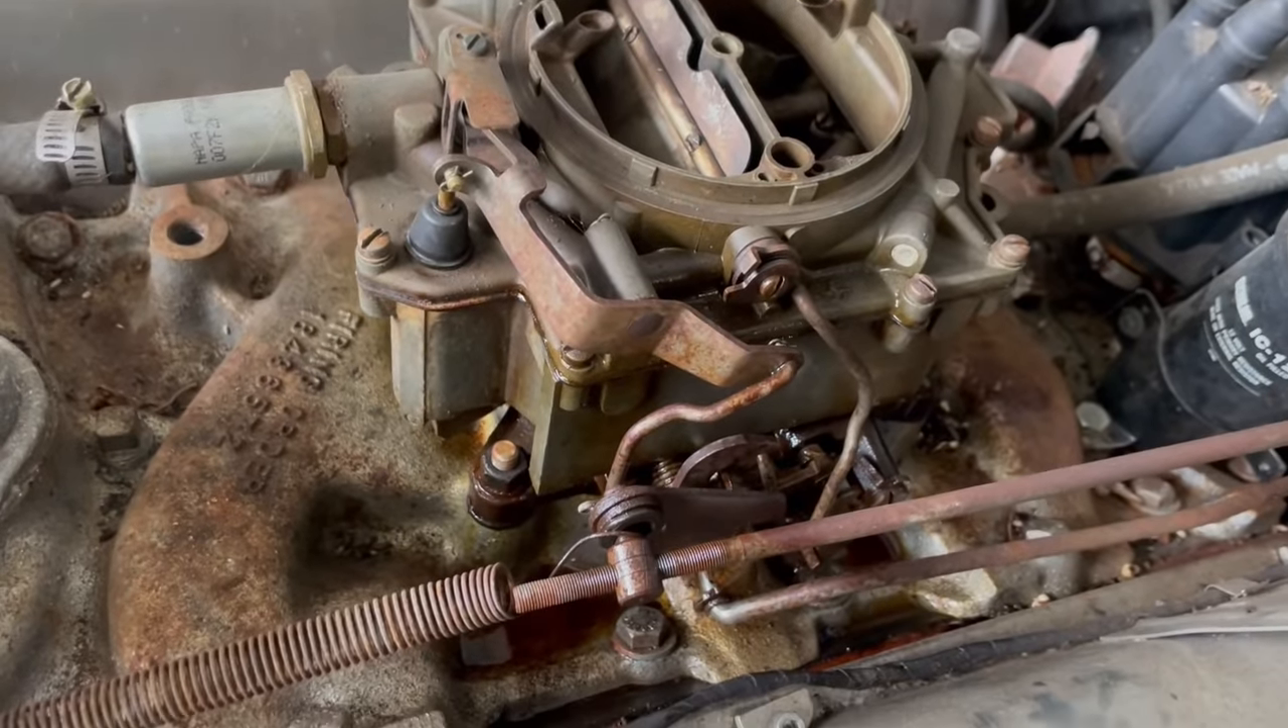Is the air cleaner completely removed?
Yes.